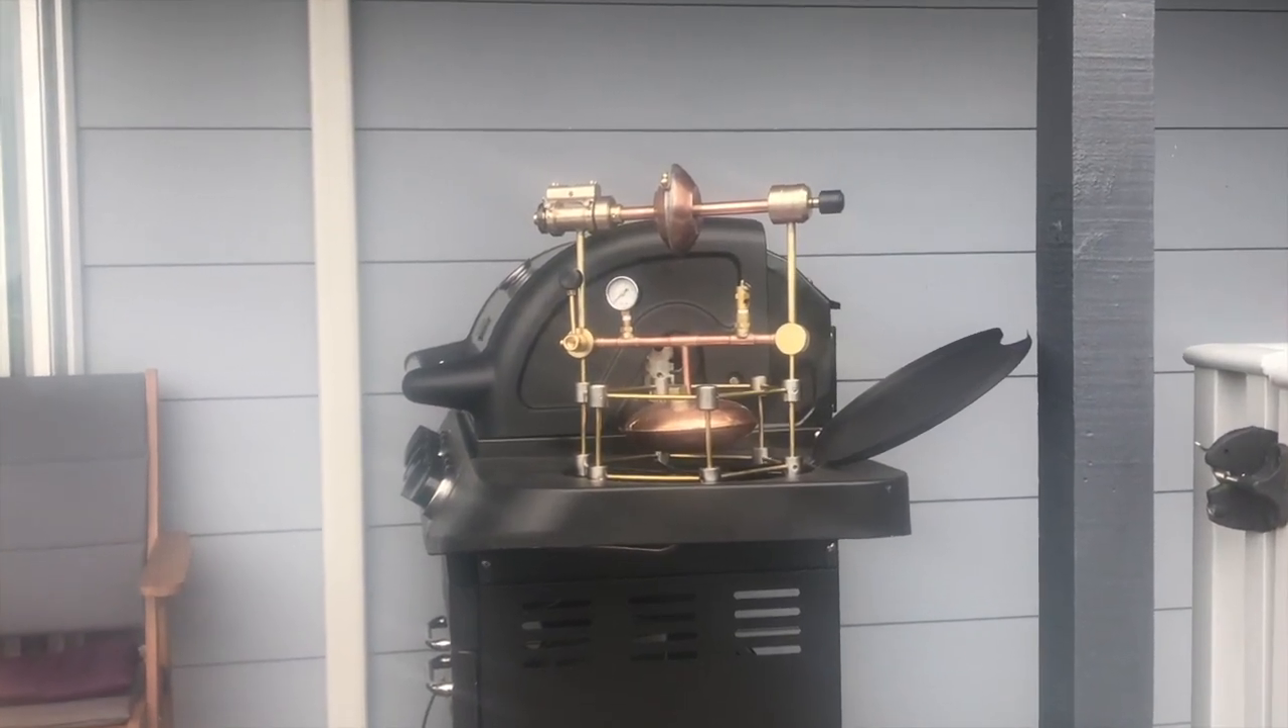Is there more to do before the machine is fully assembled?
No.